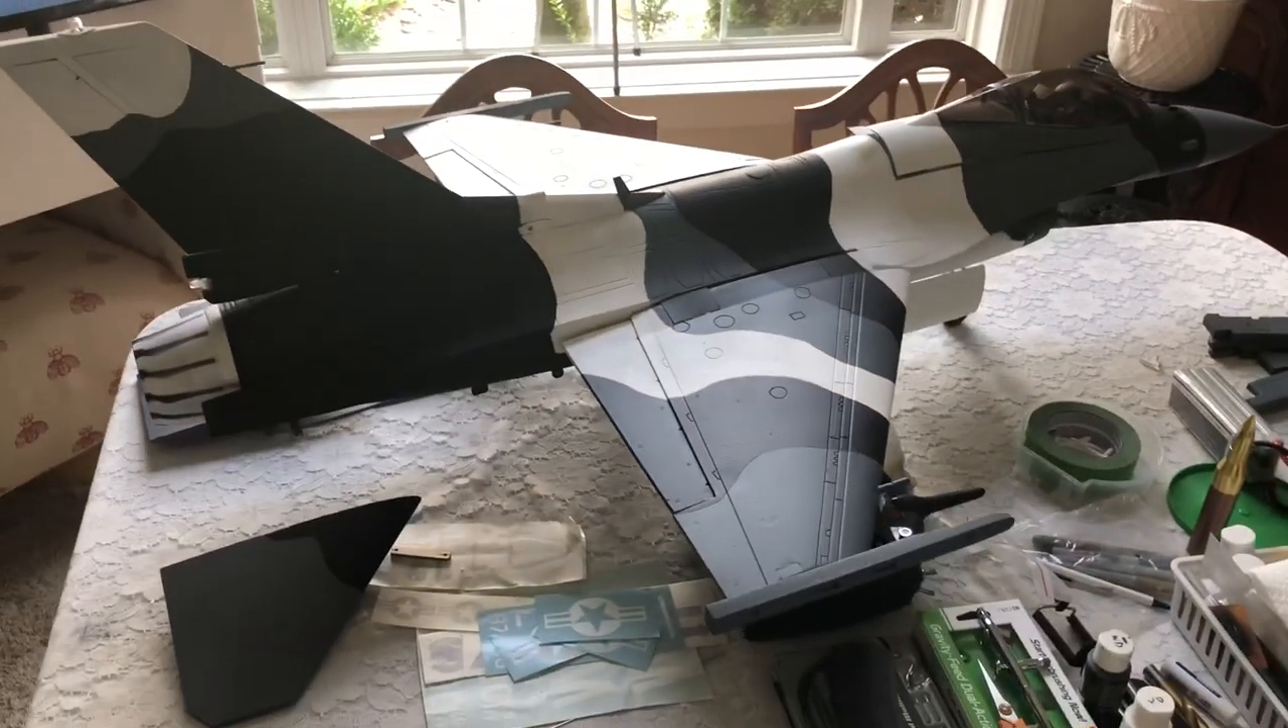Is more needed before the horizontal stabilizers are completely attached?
Yes.